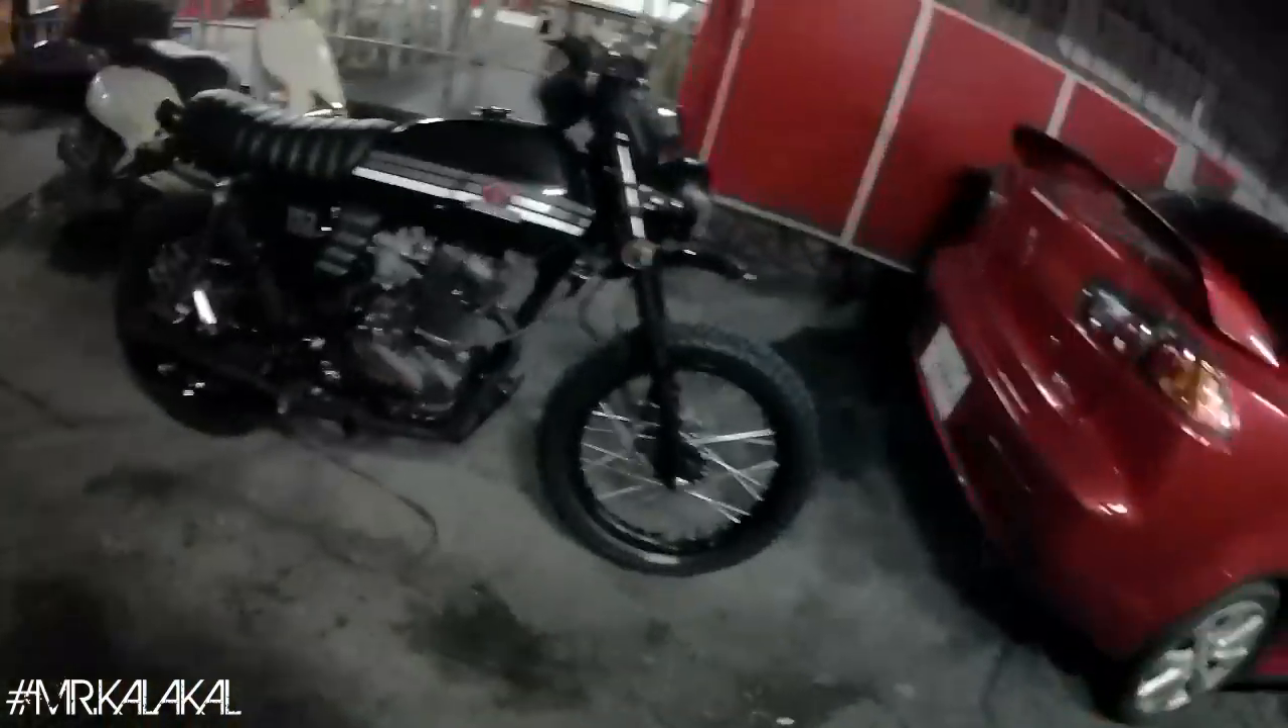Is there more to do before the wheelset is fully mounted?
No.